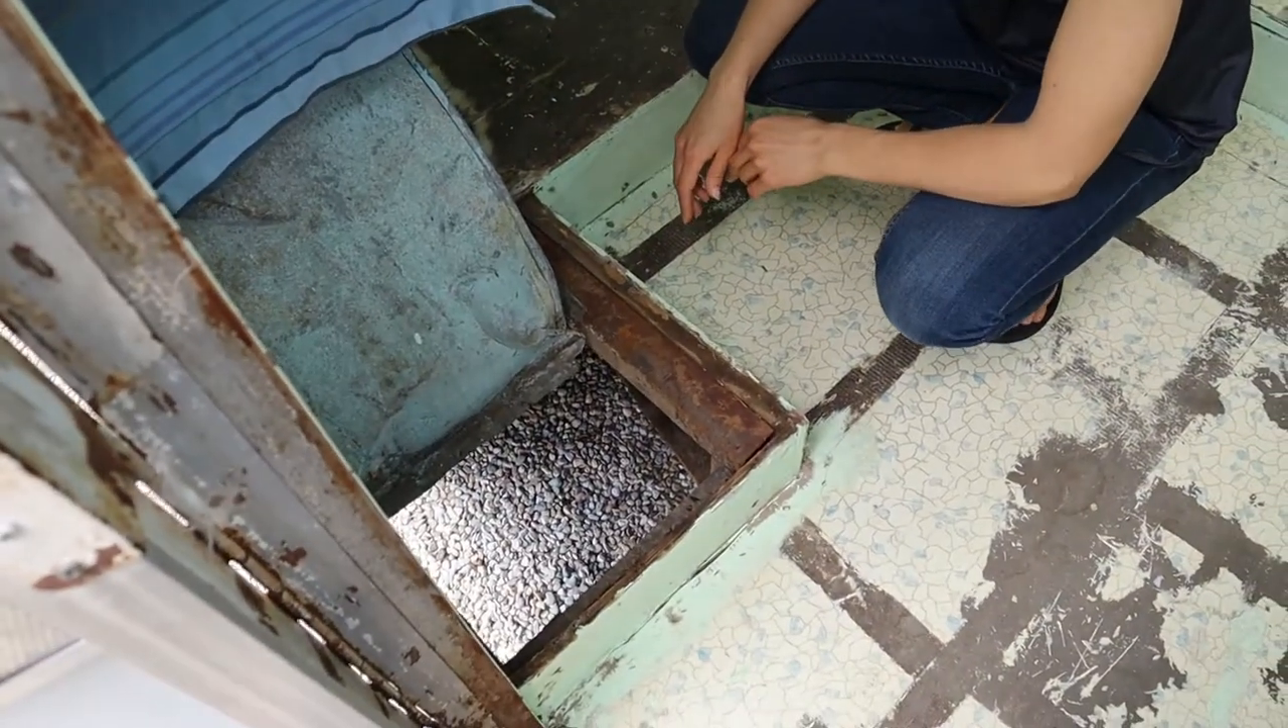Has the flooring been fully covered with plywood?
No.